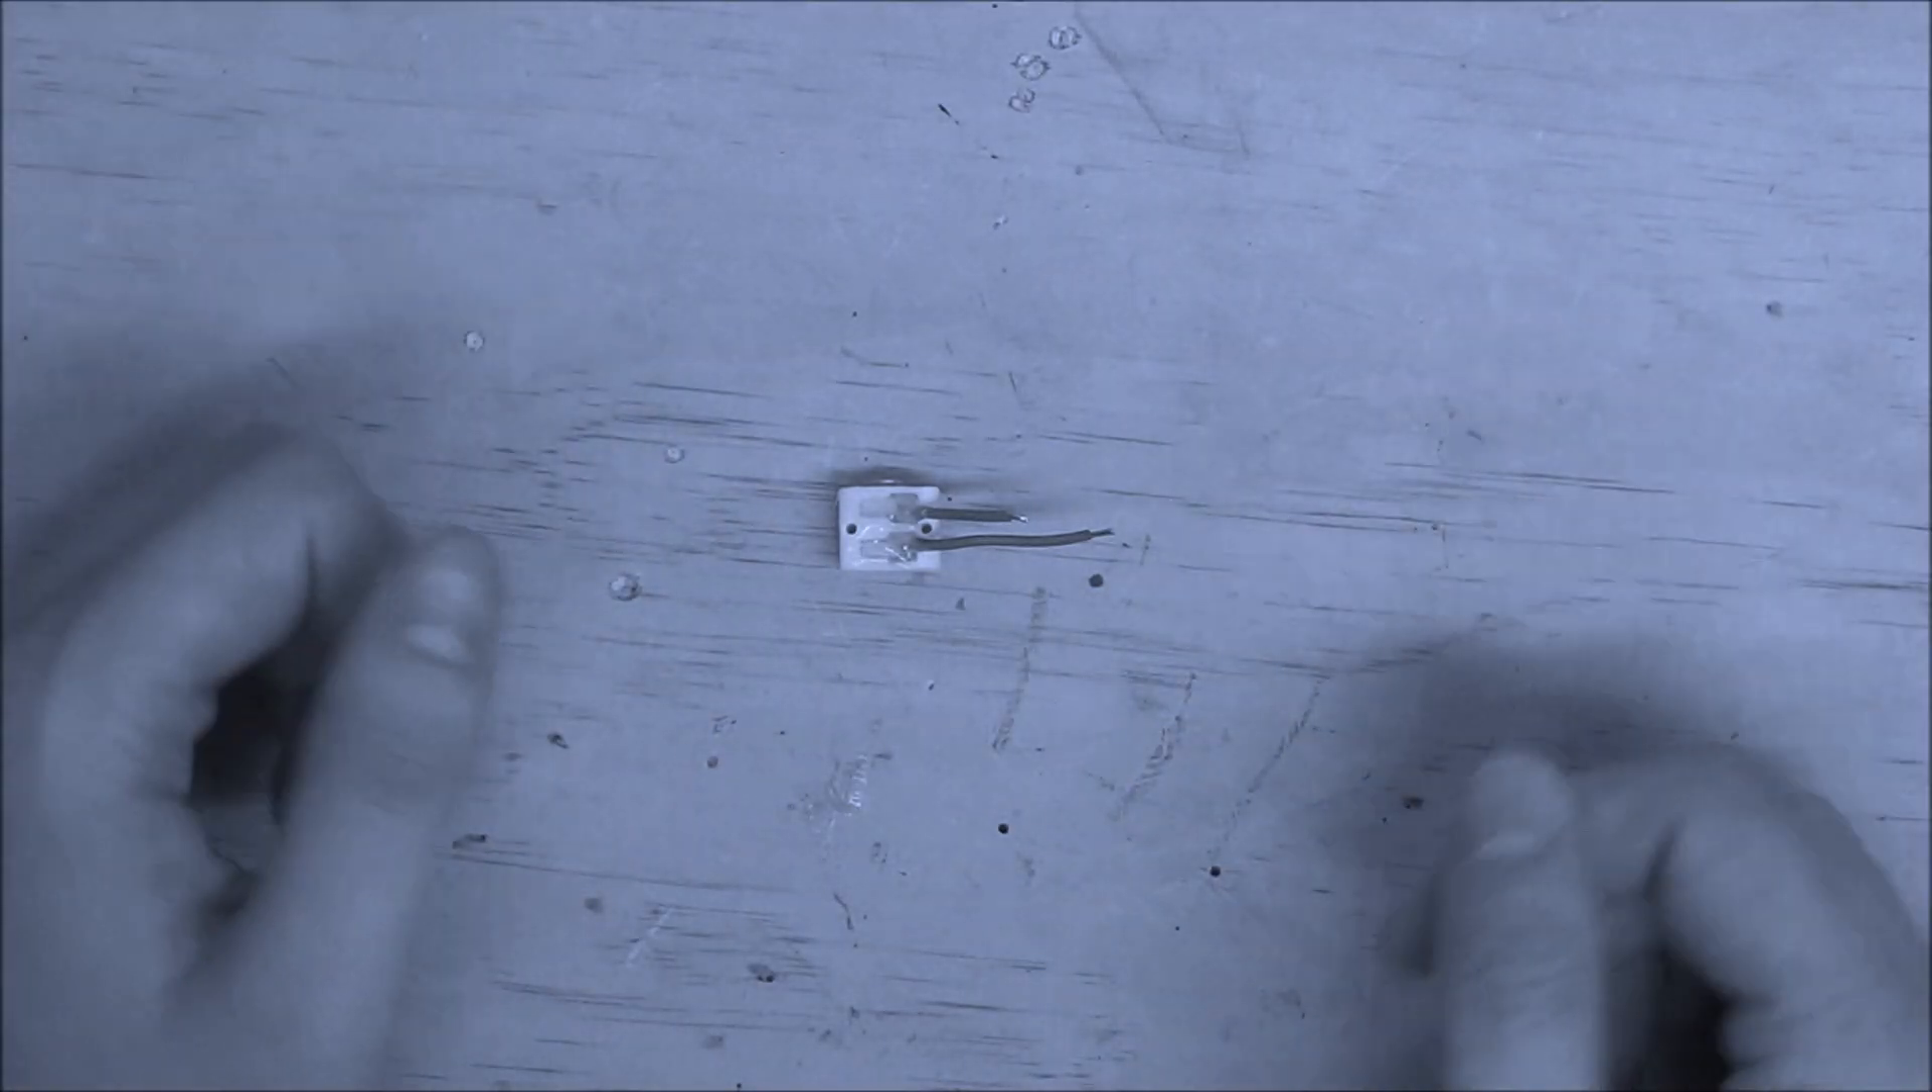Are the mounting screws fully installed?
No.